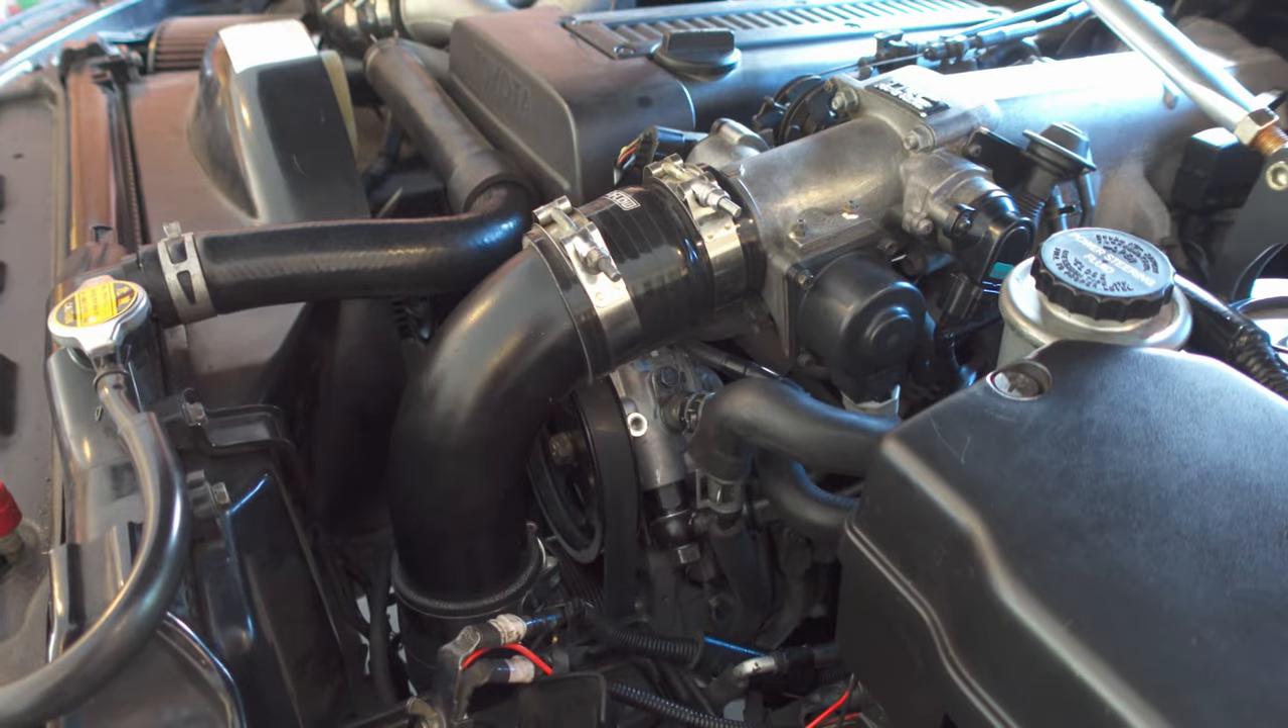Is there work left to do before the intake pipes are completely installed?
No.